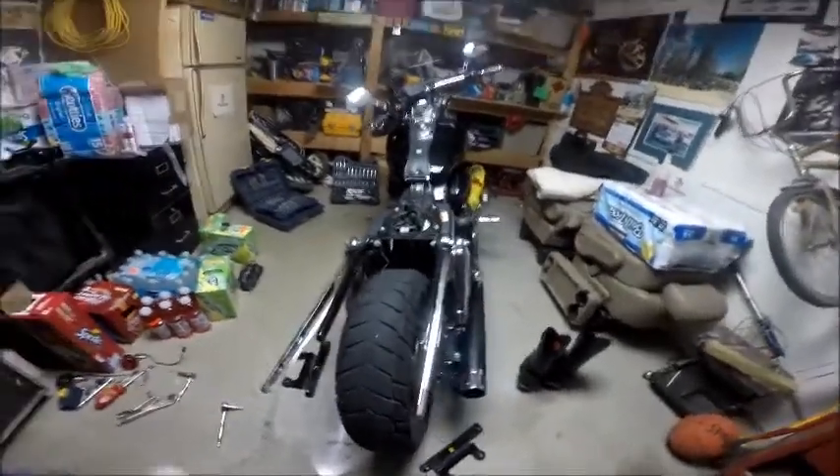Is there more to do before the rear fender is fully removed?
No.